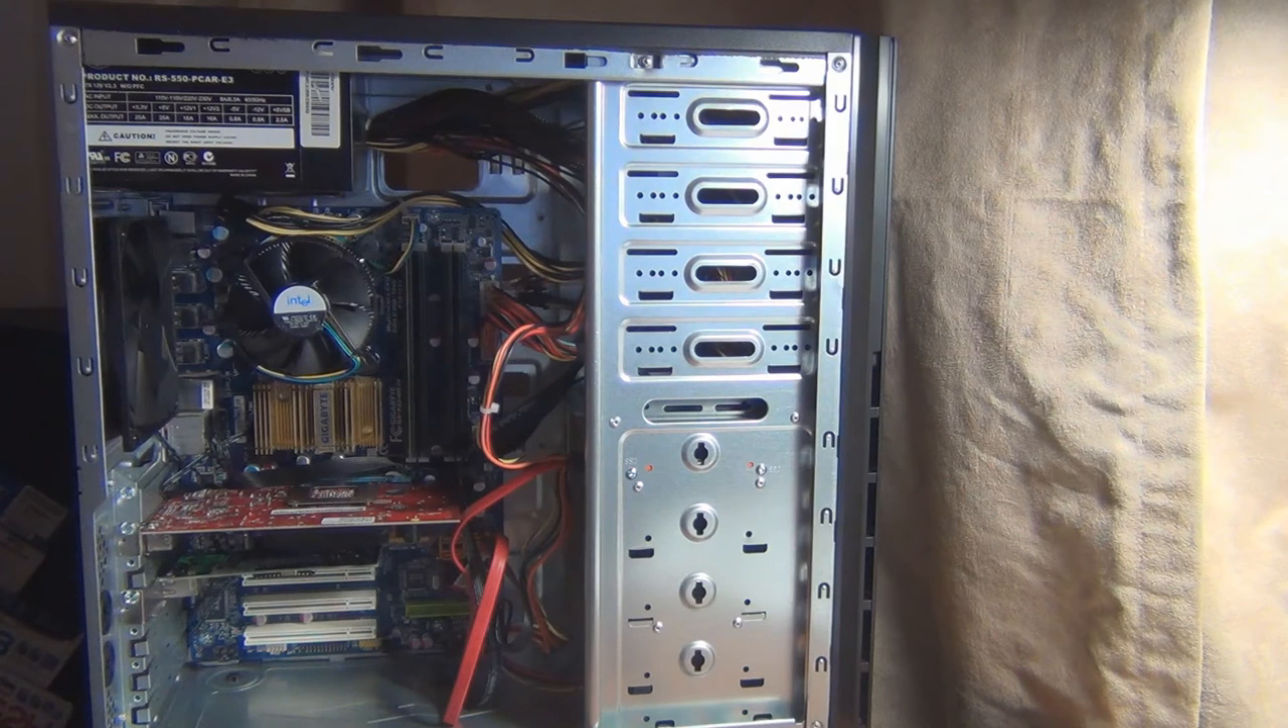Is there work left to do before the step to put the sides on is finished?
Yes.